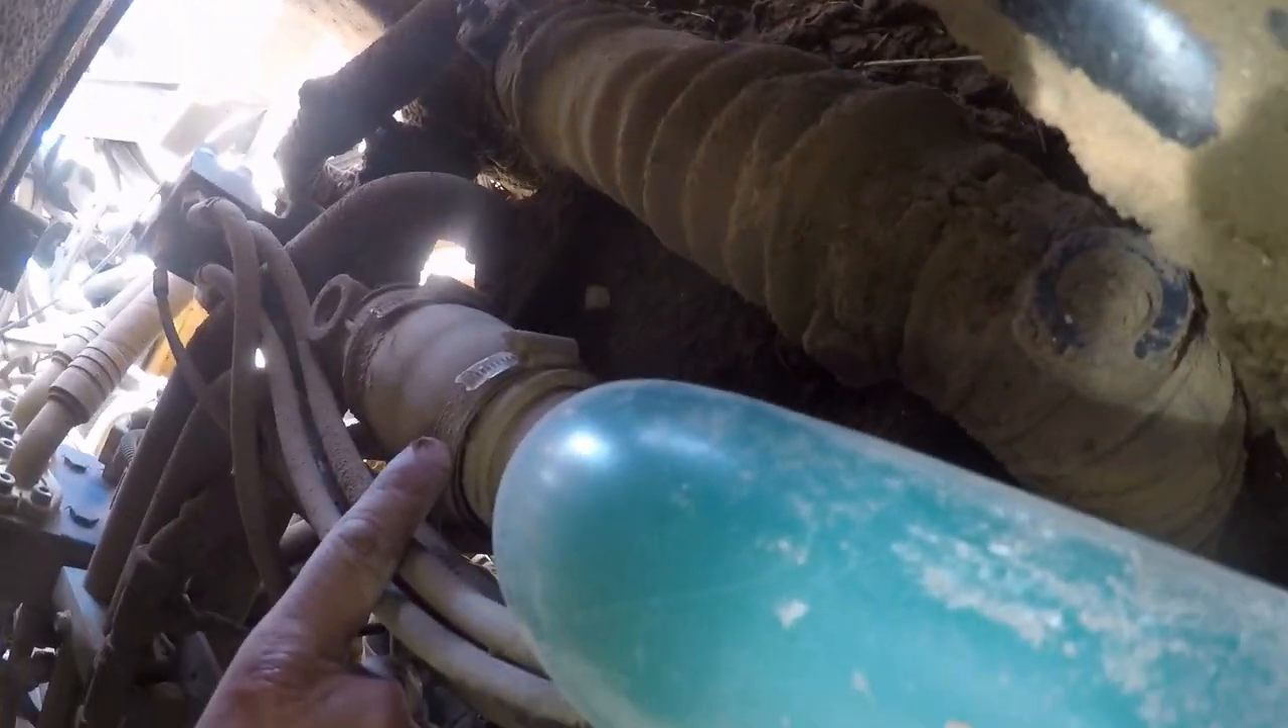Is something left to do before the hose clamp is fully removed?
Yes.